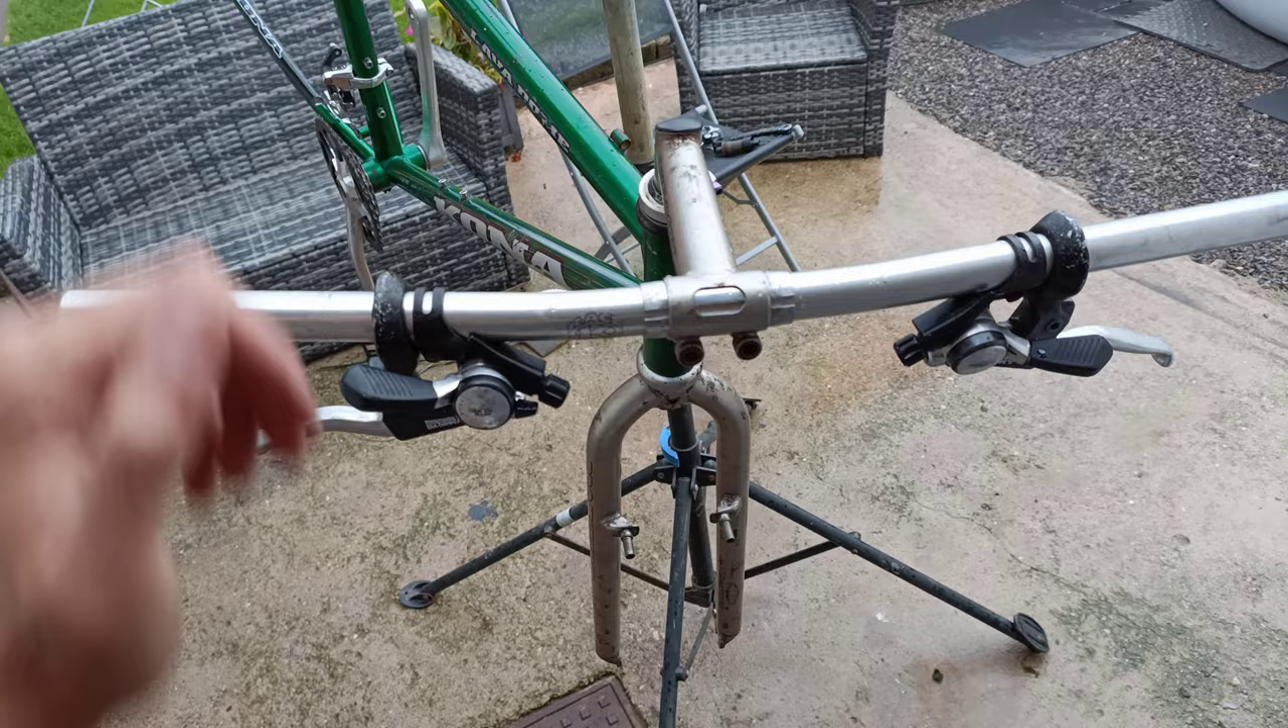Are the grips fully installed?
No.